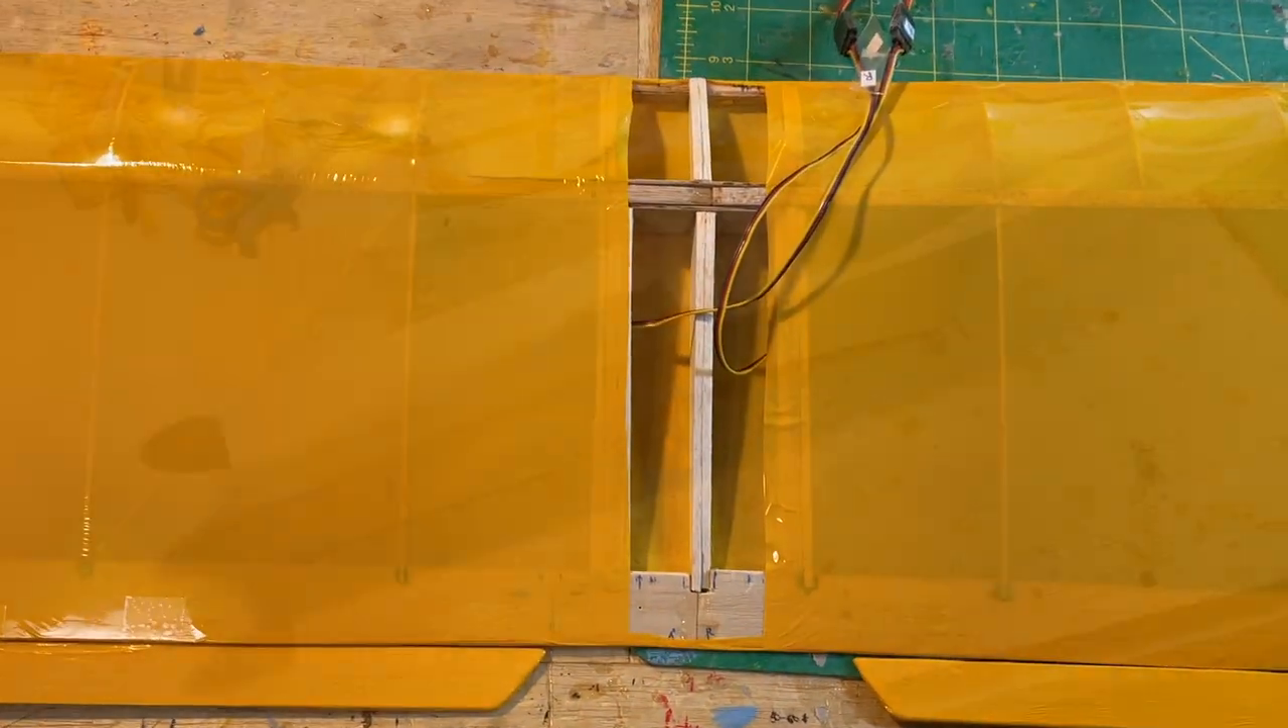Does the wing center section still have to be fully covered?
Yes.